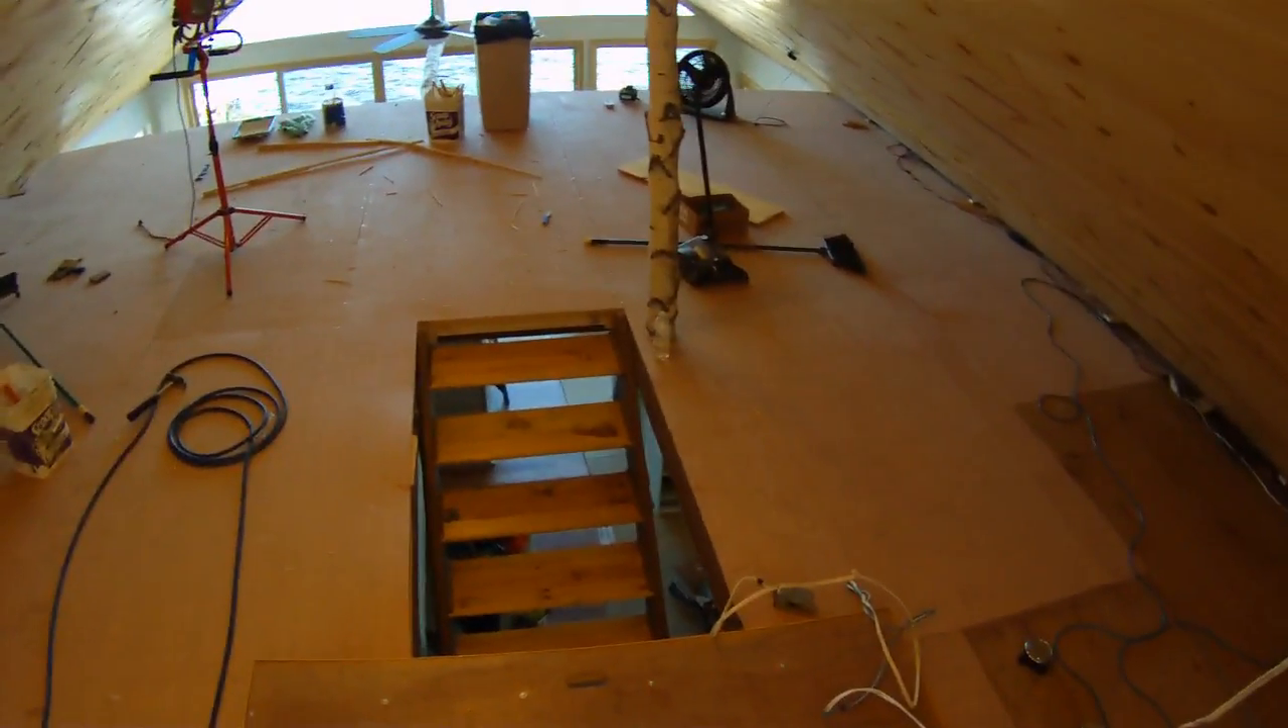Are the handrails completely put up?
No.